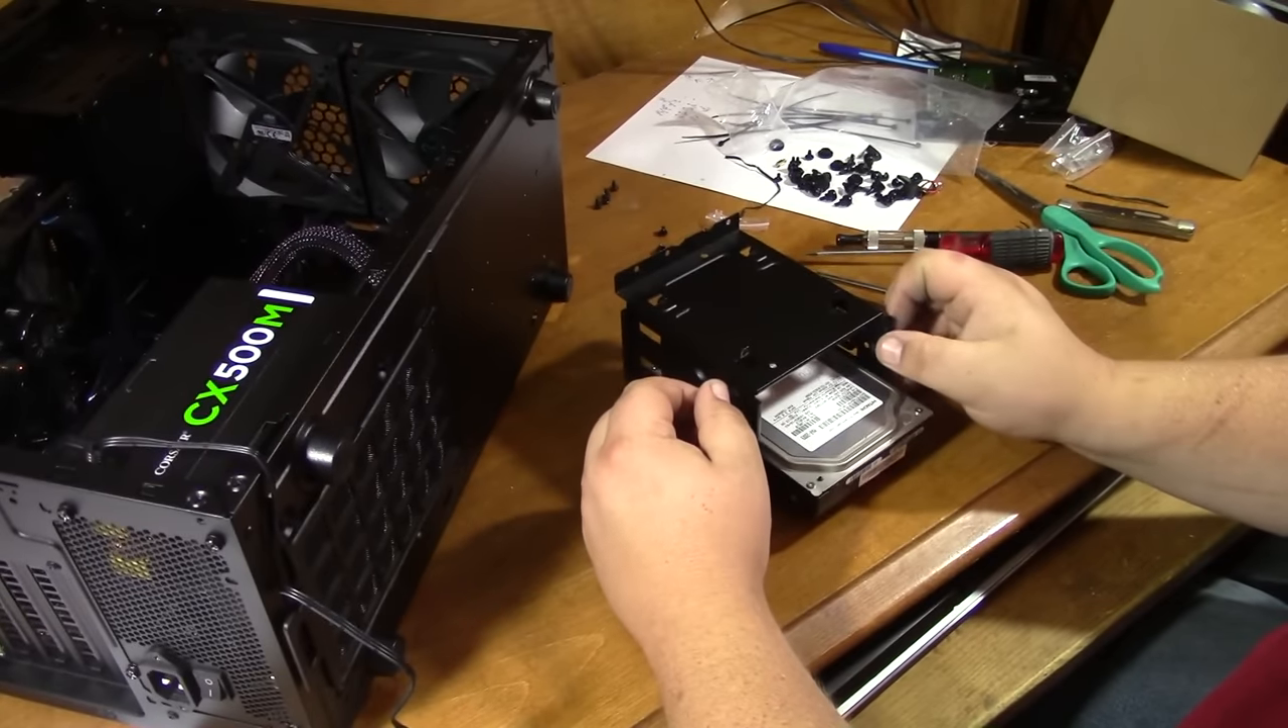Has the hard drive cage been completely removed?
Yes.